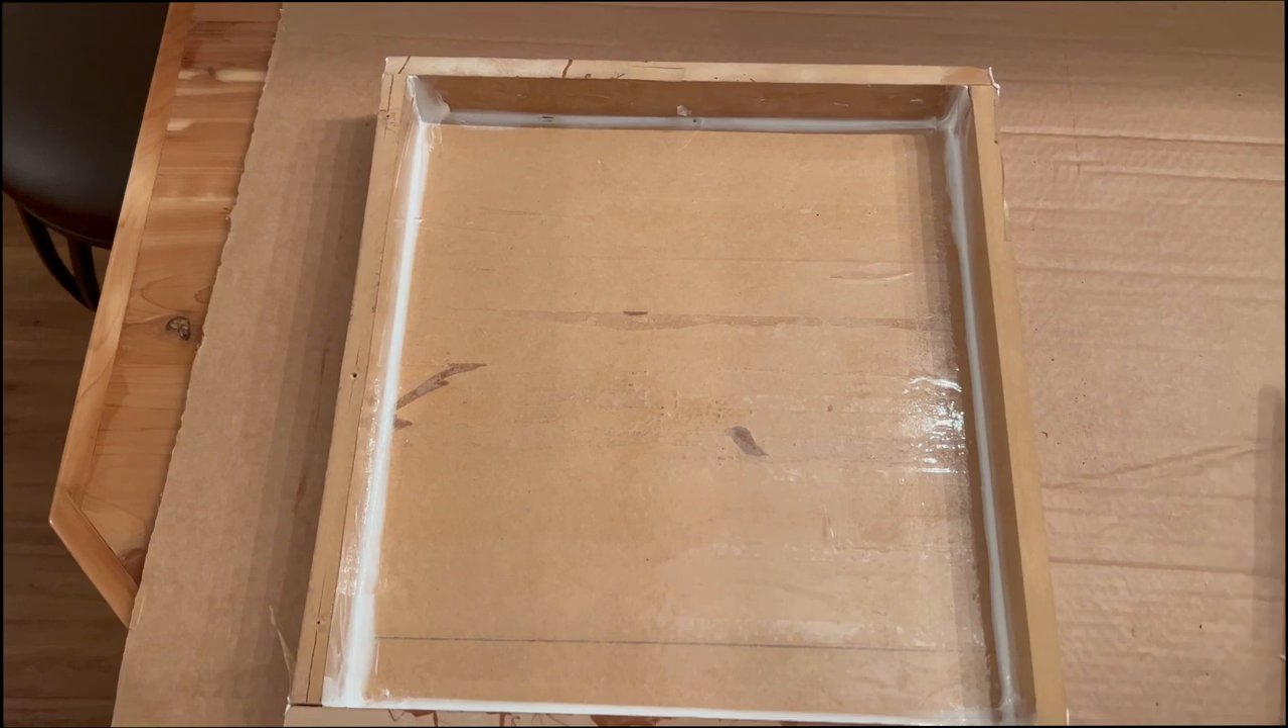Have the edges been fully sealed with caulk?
Yes.